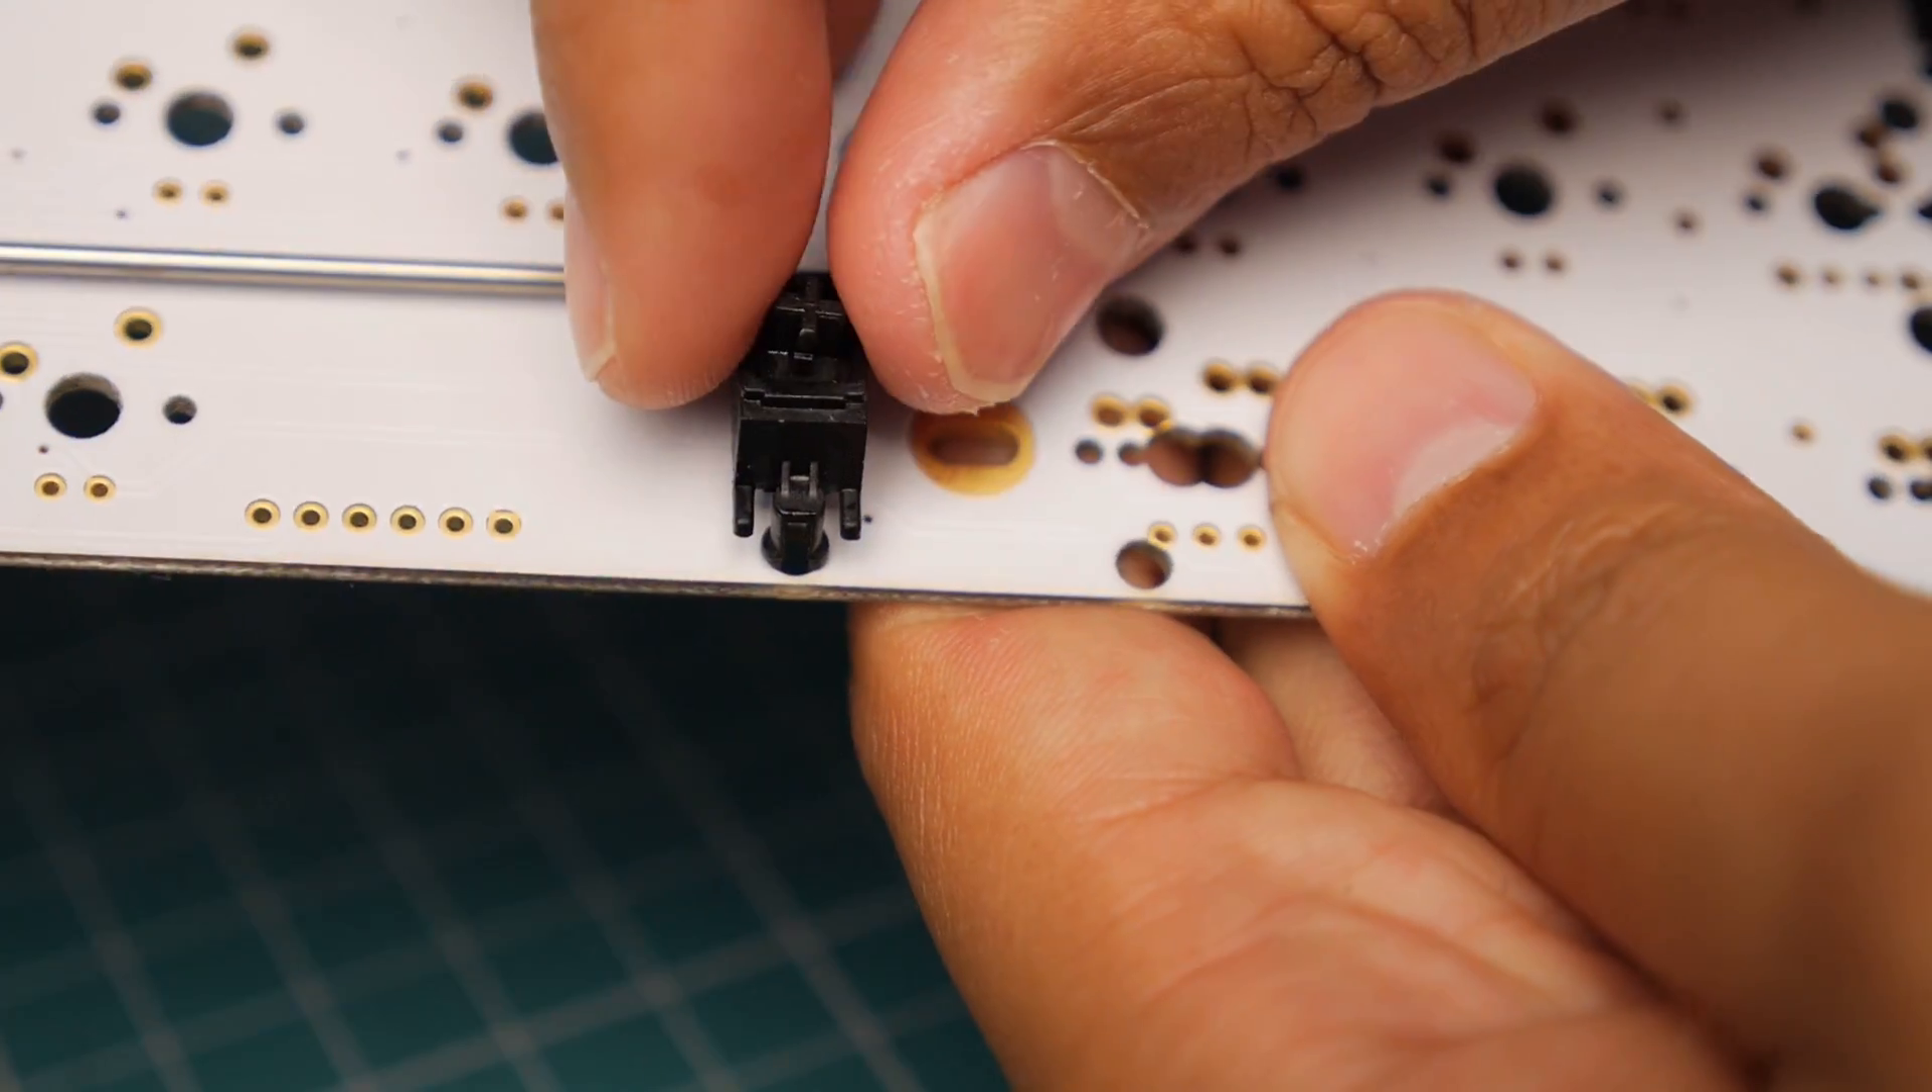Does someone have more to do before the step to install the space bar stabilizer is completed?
Yes.